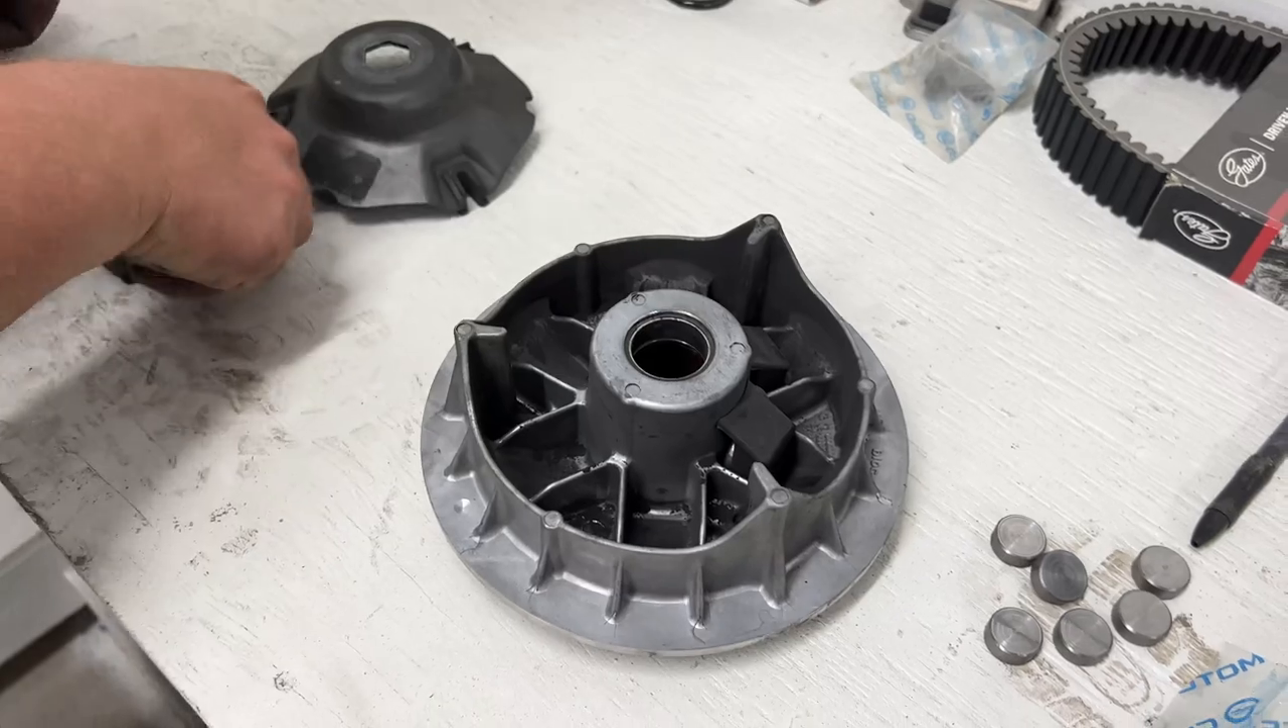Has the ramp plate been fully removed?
Yes.